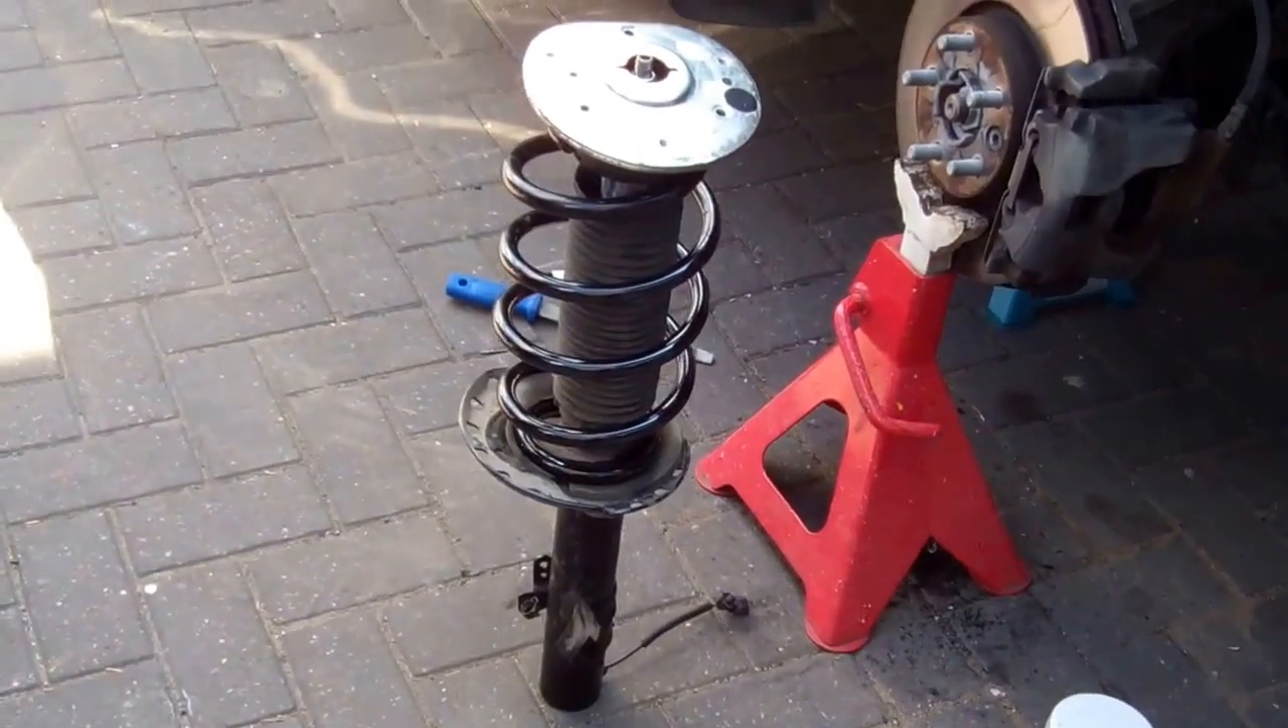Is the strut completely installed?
No.